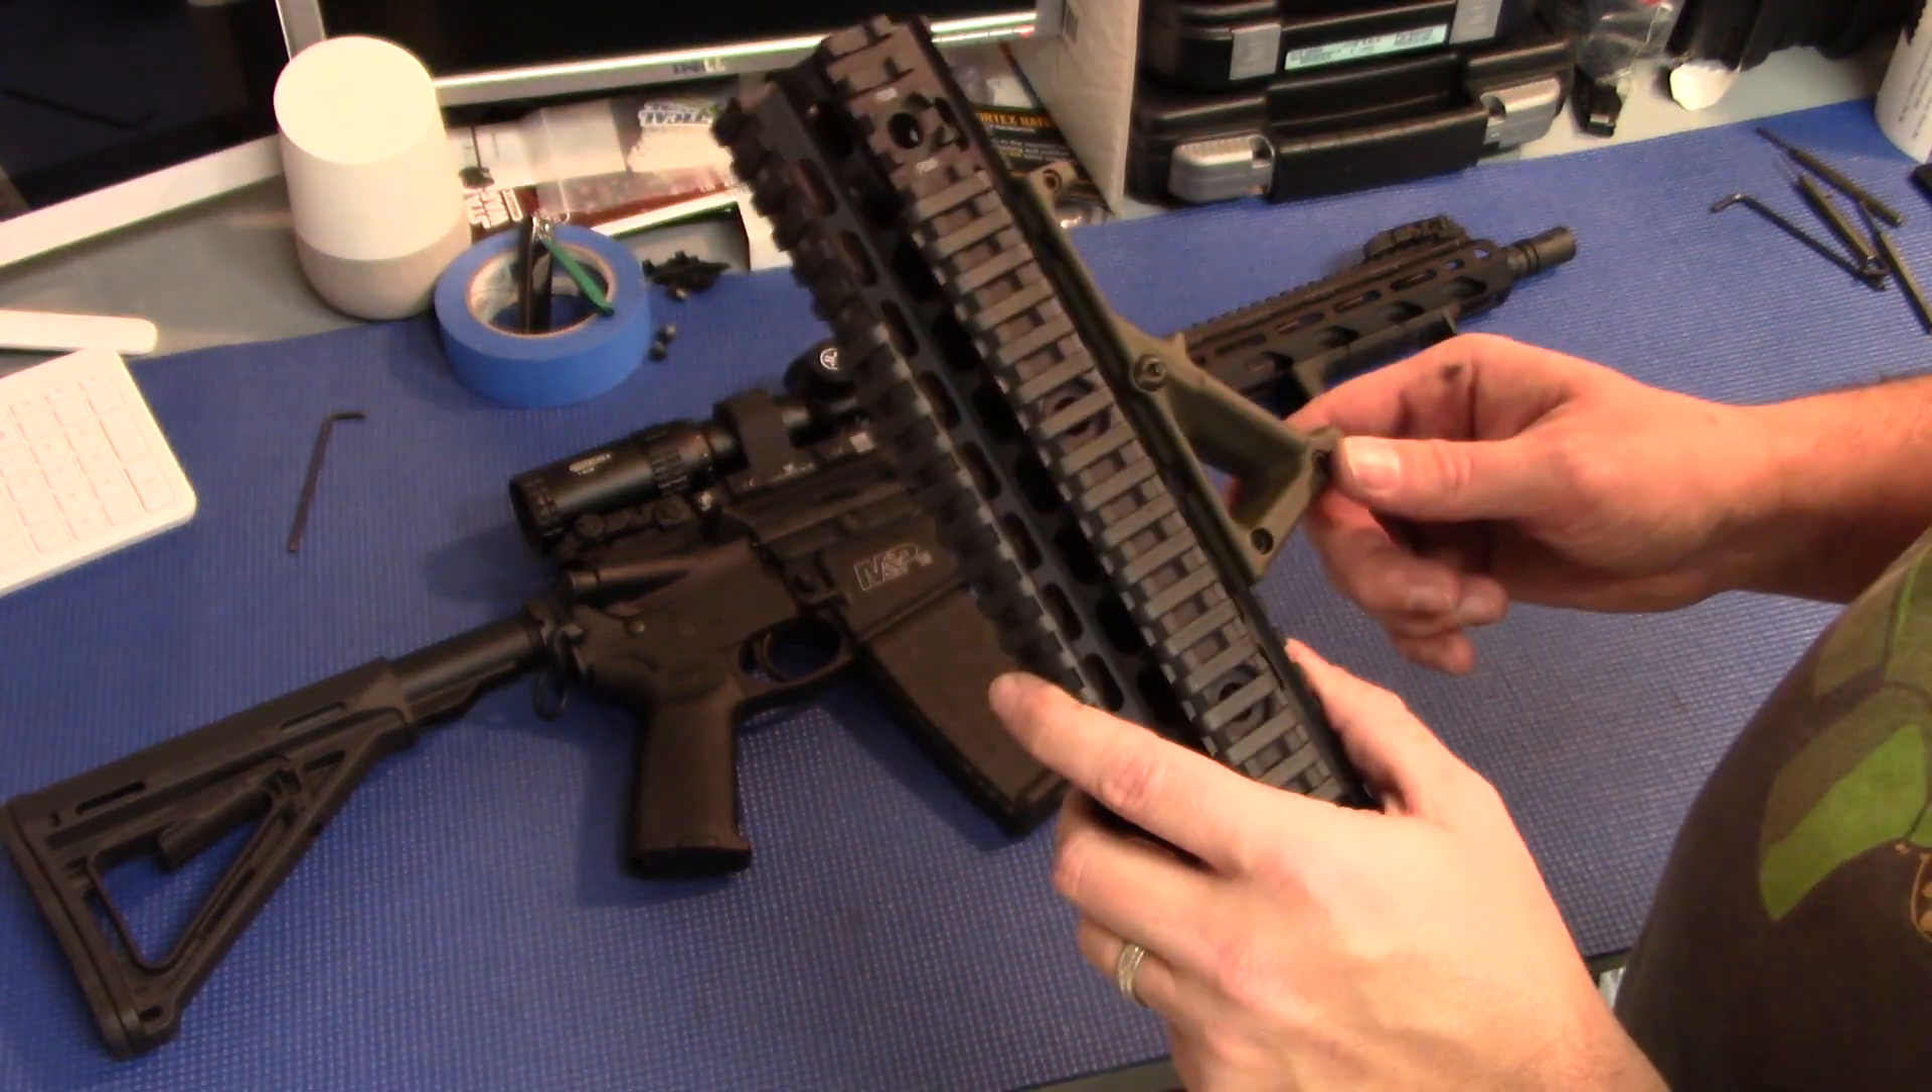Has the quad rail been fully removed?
Yes.